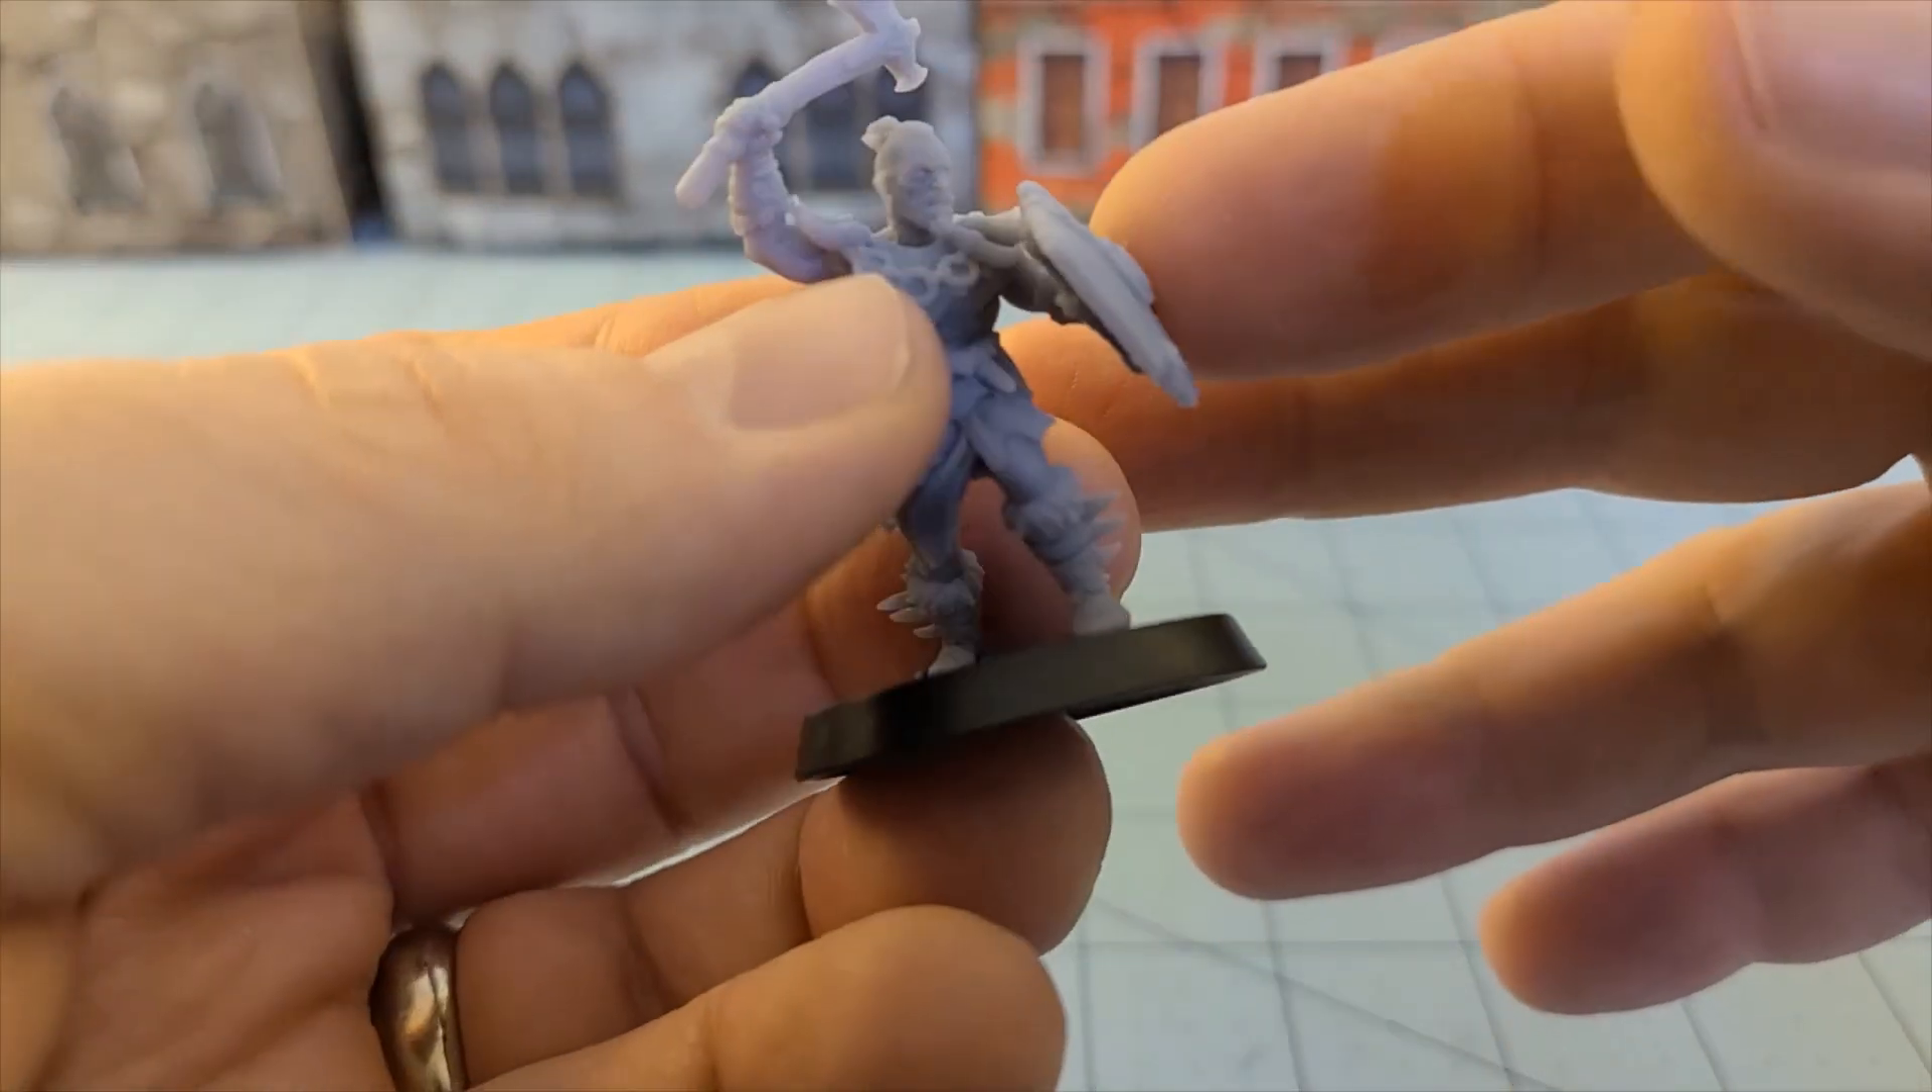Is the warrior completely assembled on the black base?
Yes.